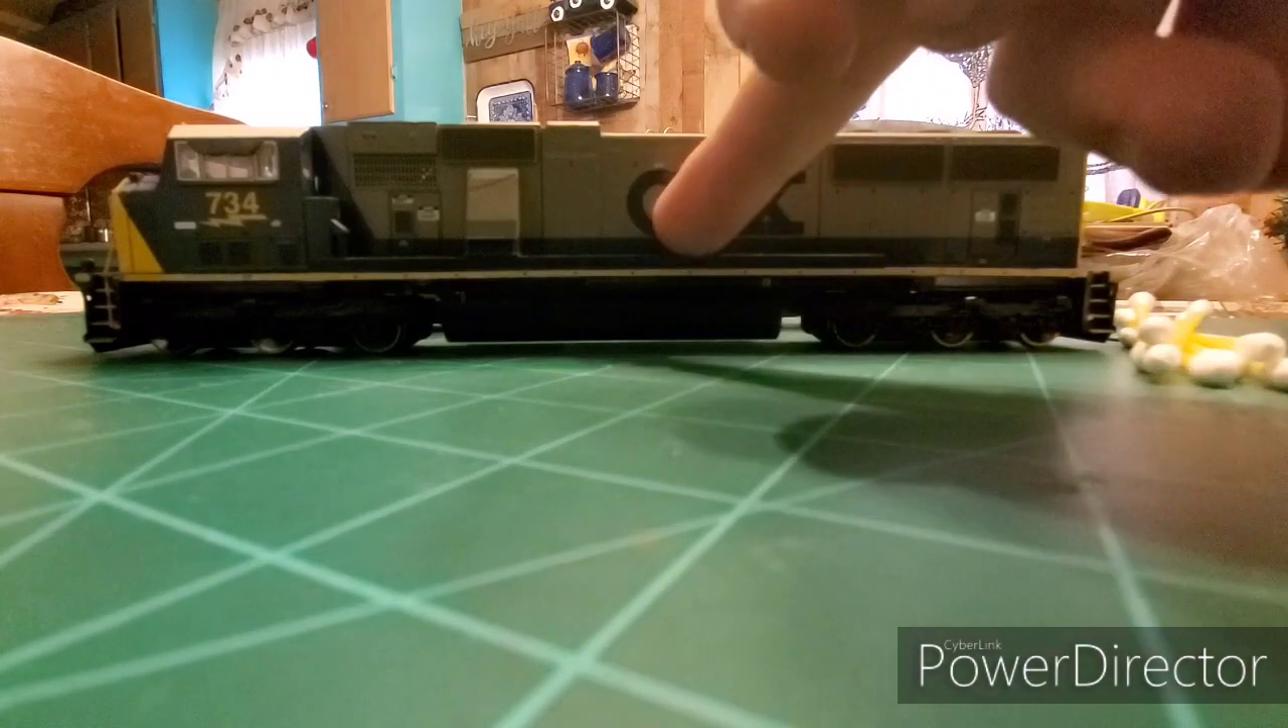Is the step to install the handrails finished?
No.